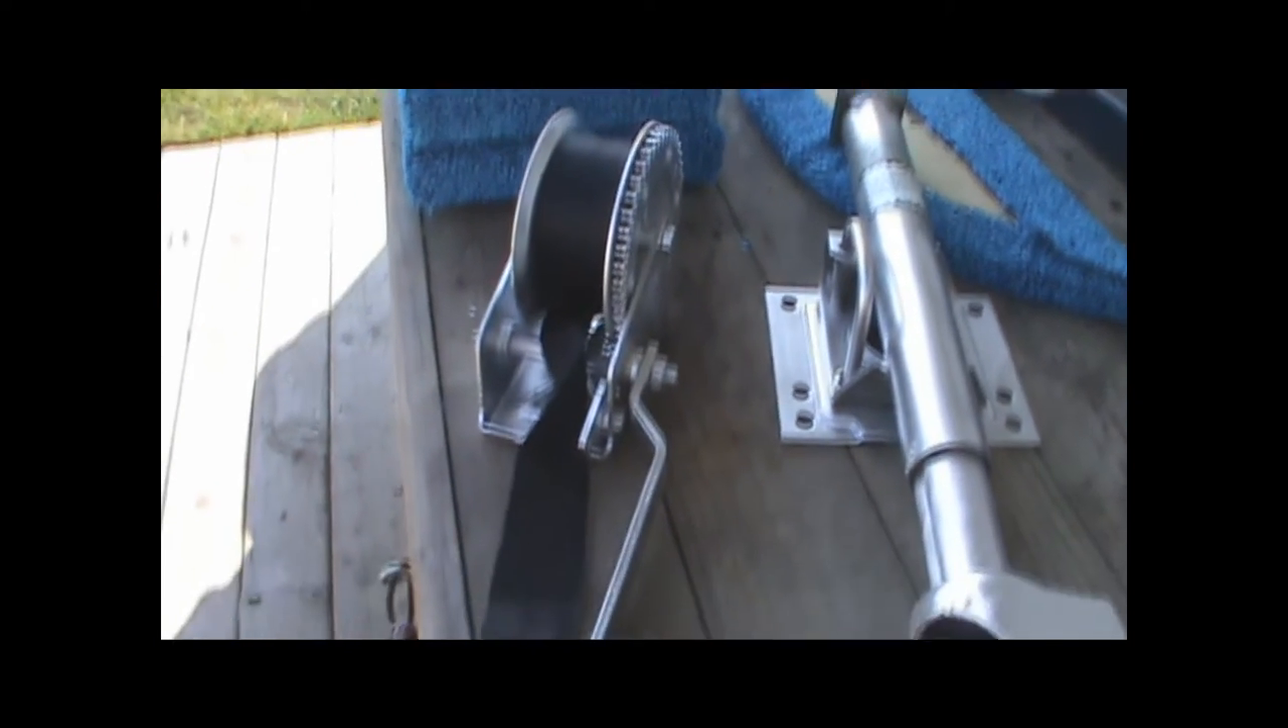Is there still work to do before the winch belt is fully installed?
No.